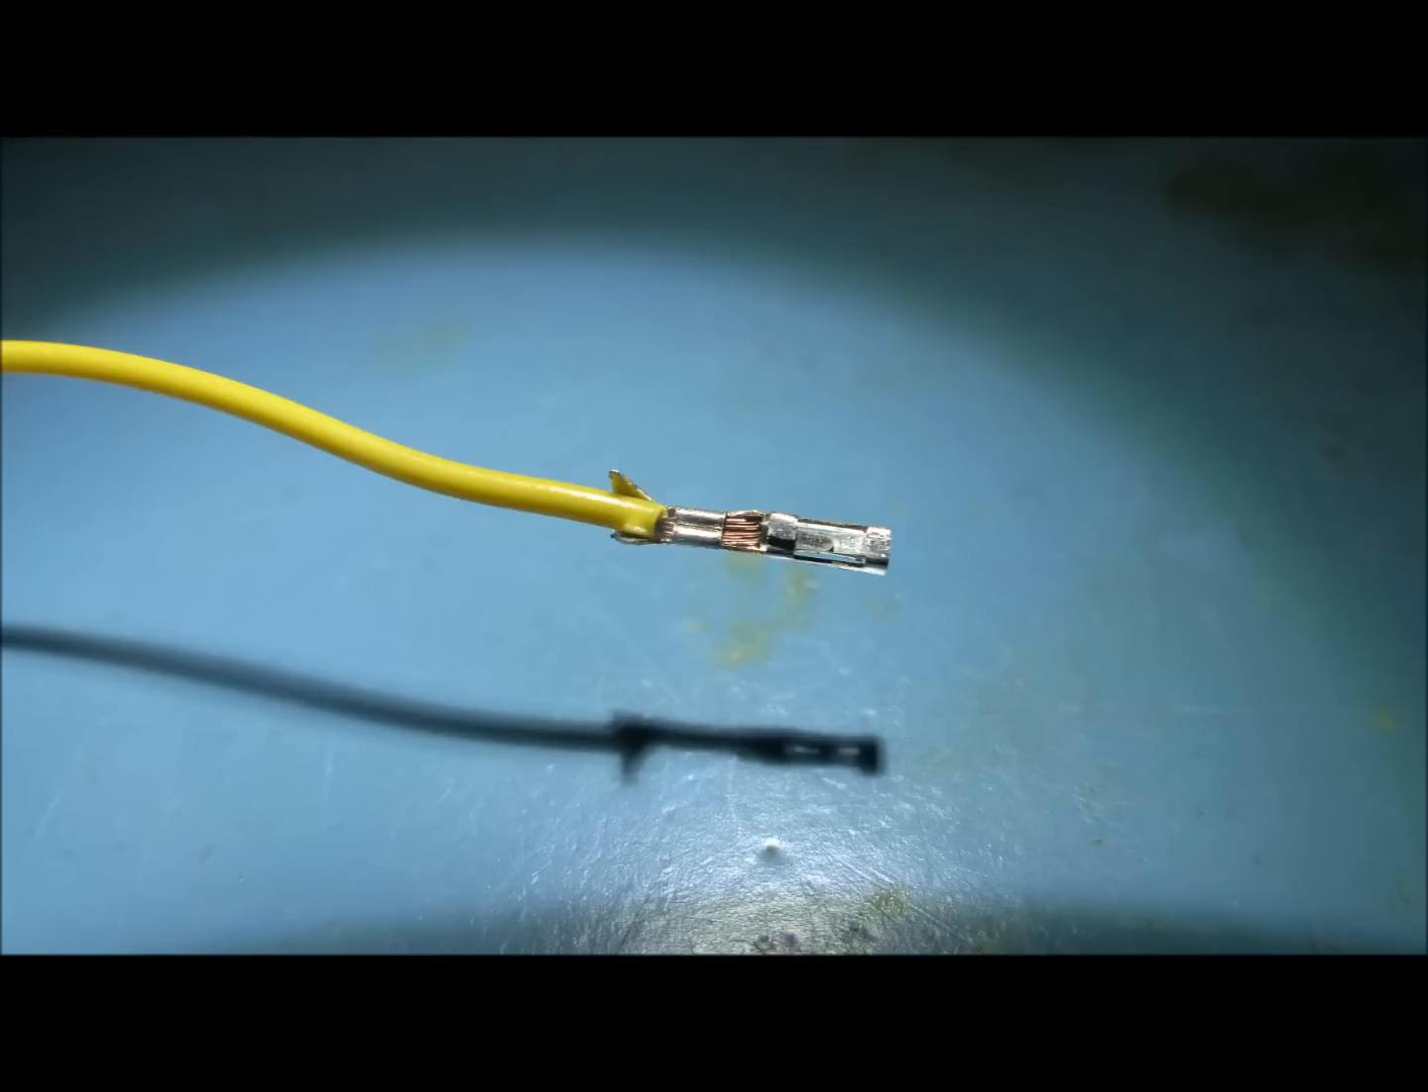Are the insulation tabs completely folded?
No.